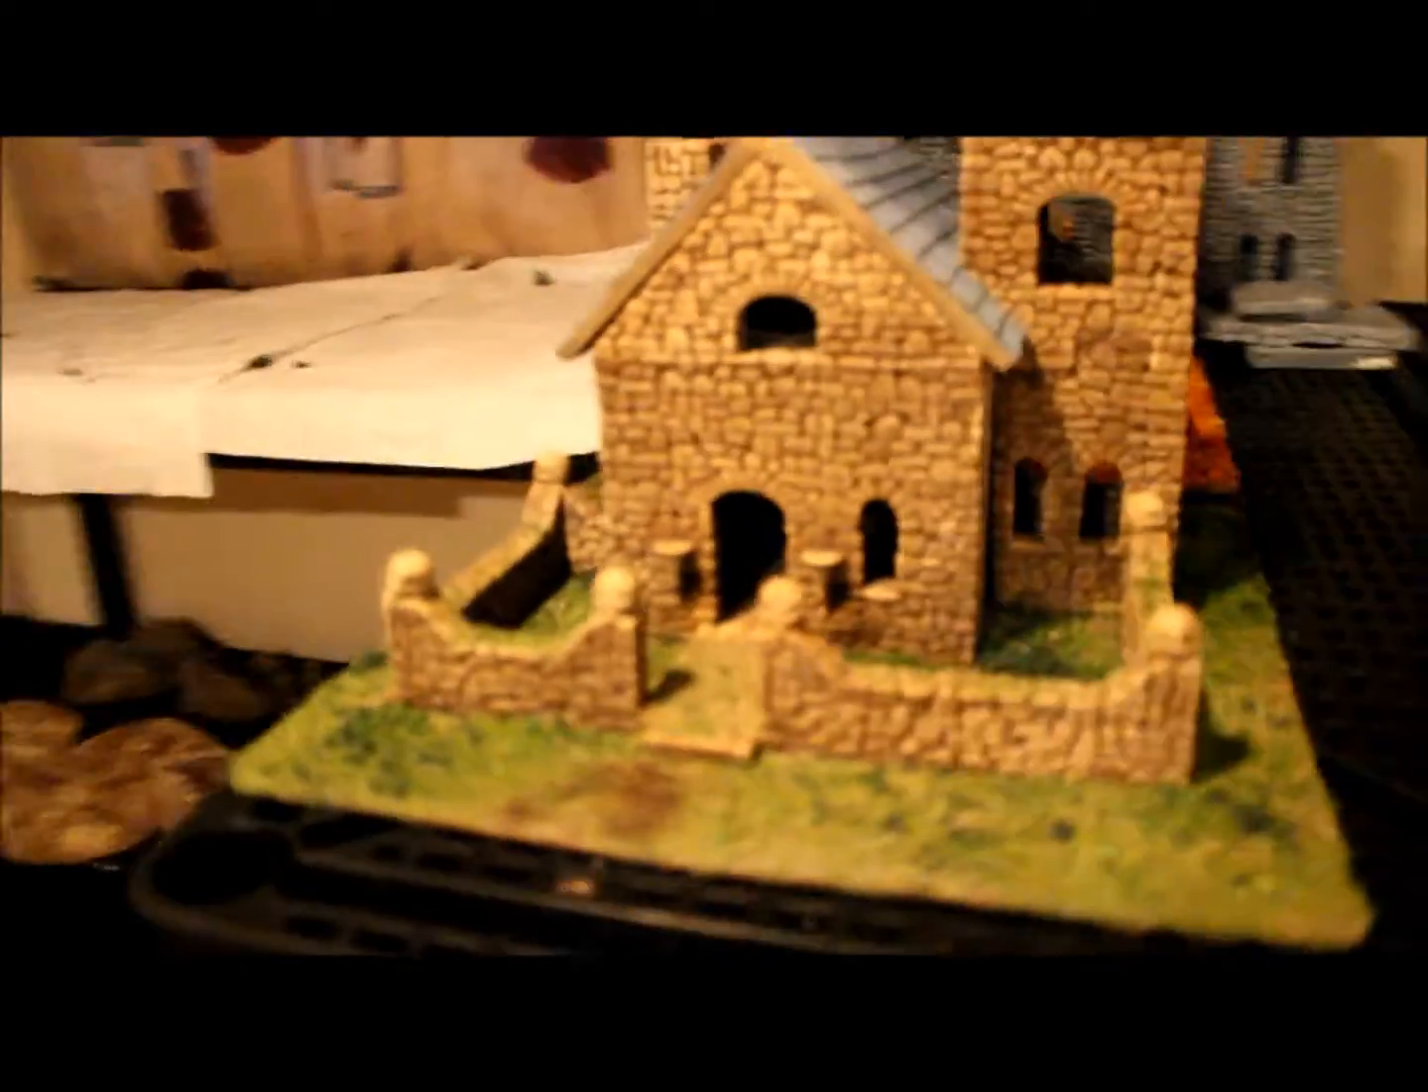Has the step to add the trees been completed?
No.